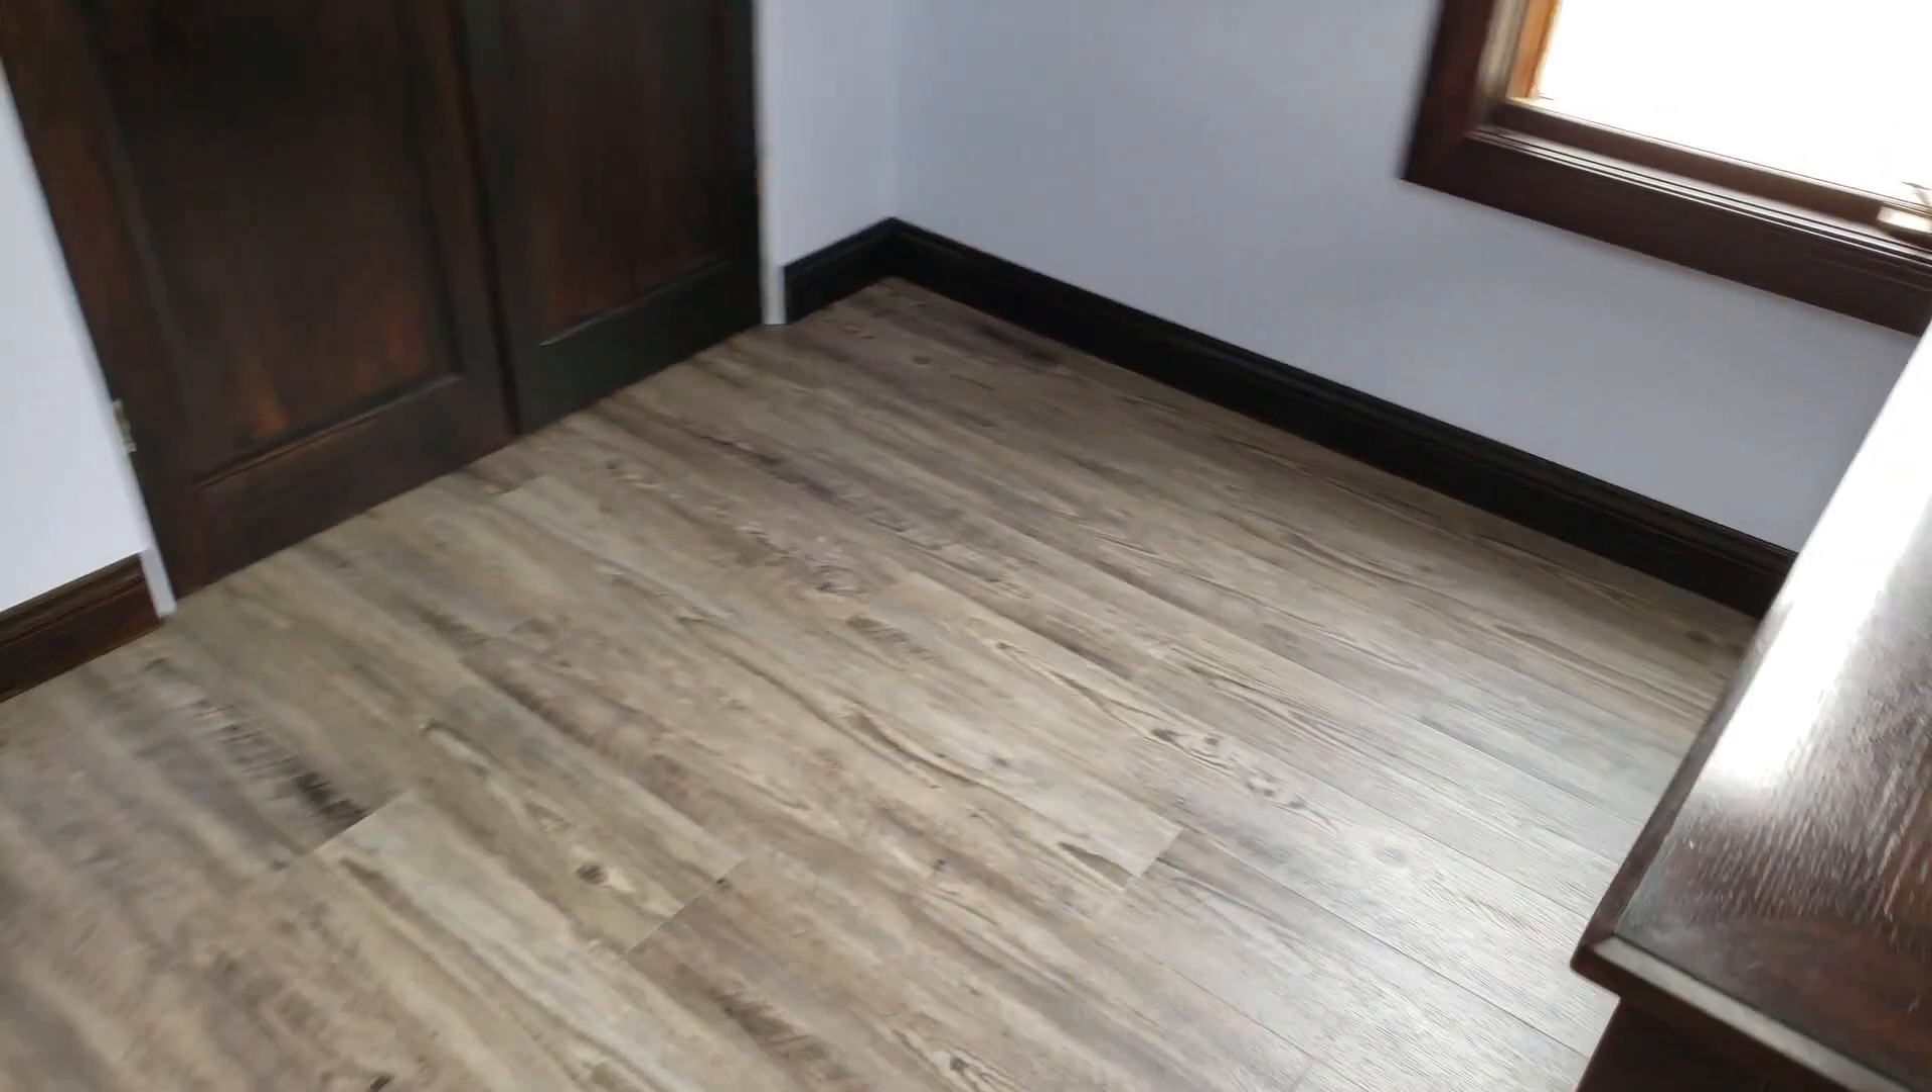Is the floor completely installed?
Yes.